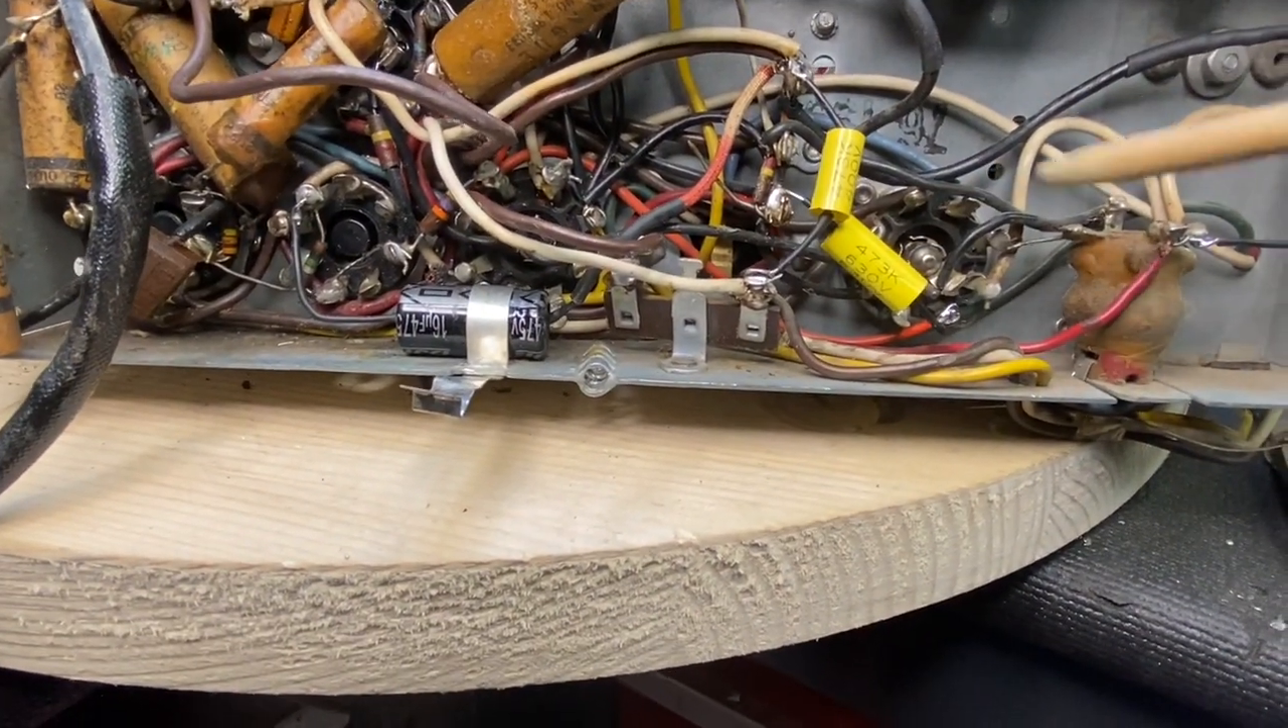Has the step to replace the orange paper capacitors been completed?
No.